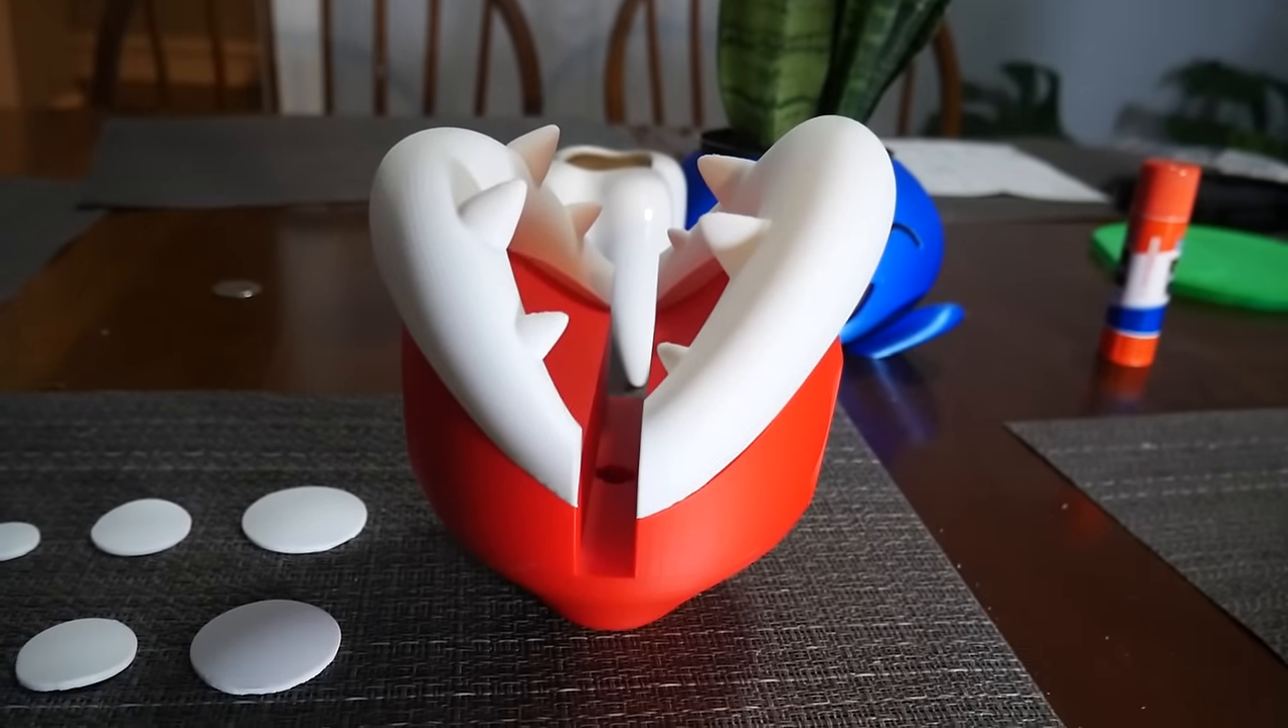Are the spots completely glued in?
No.